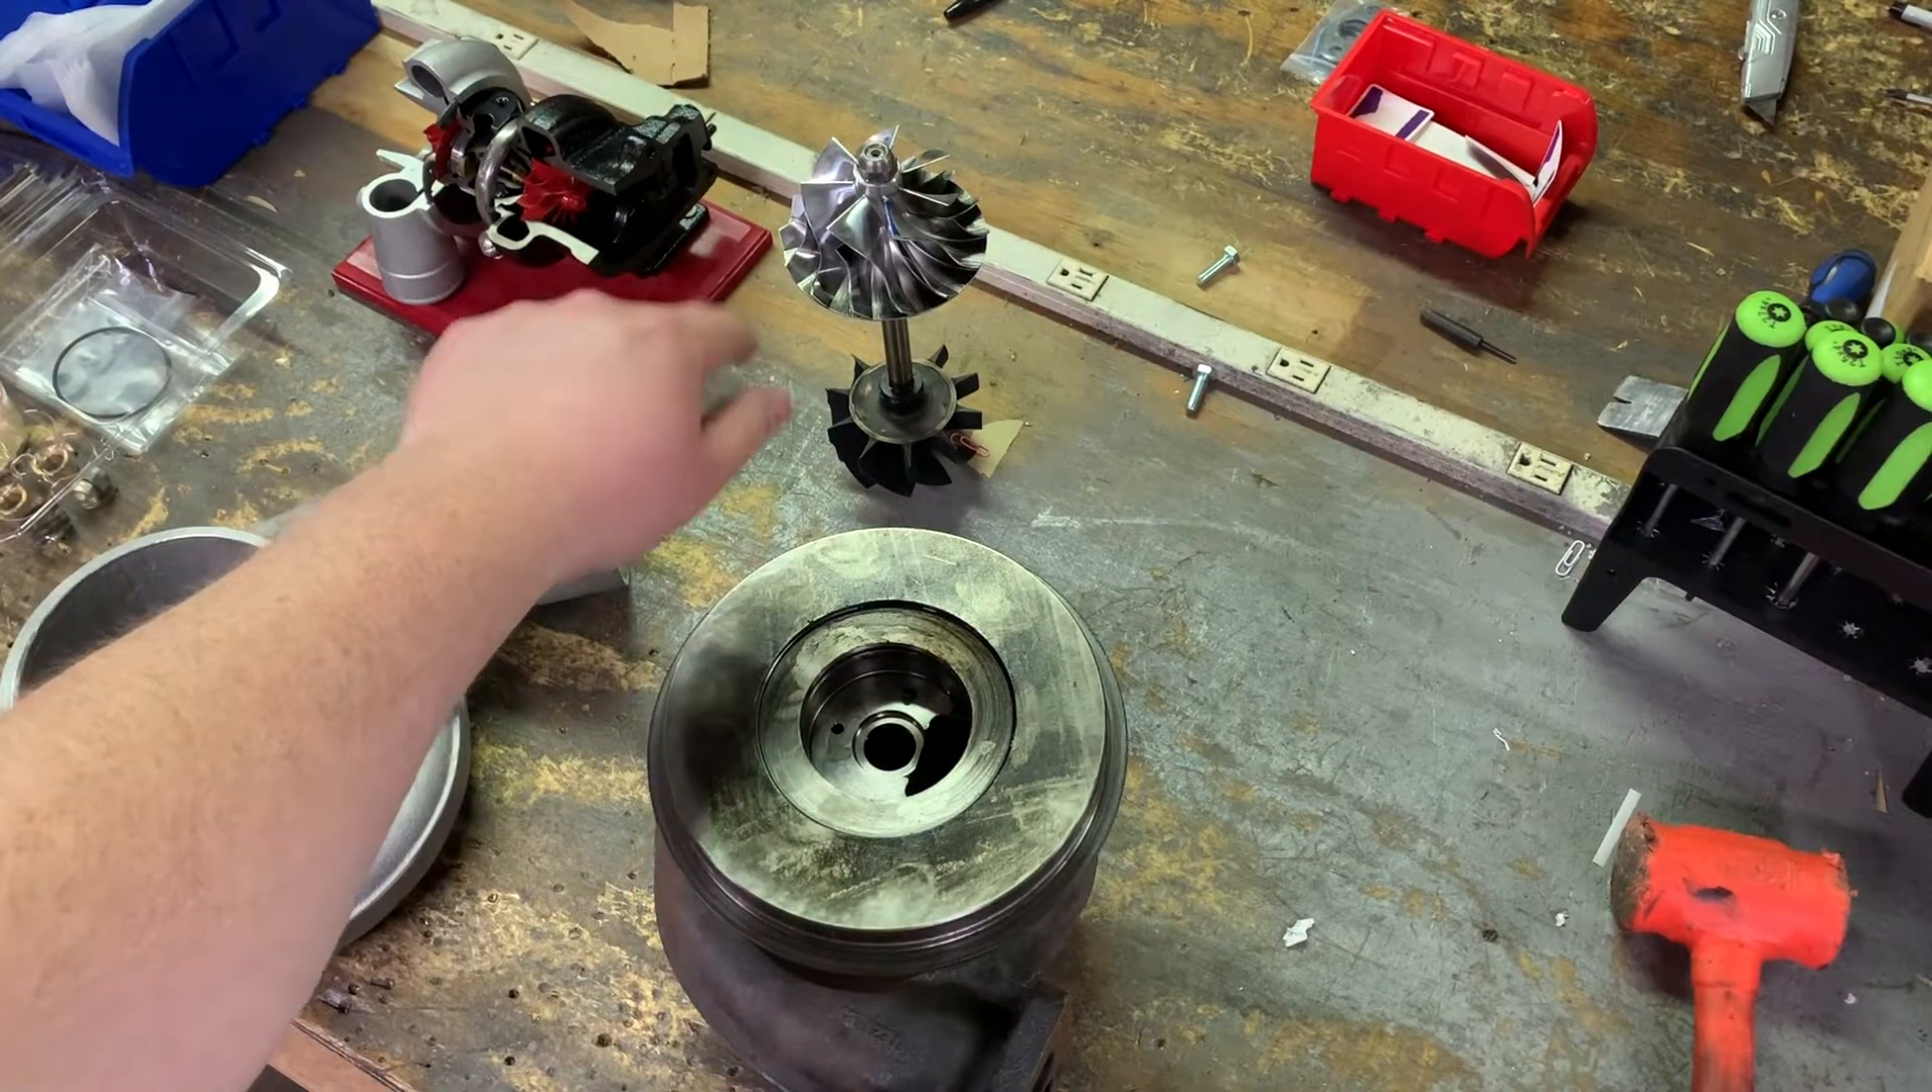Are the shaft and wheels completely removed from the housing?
Yes.